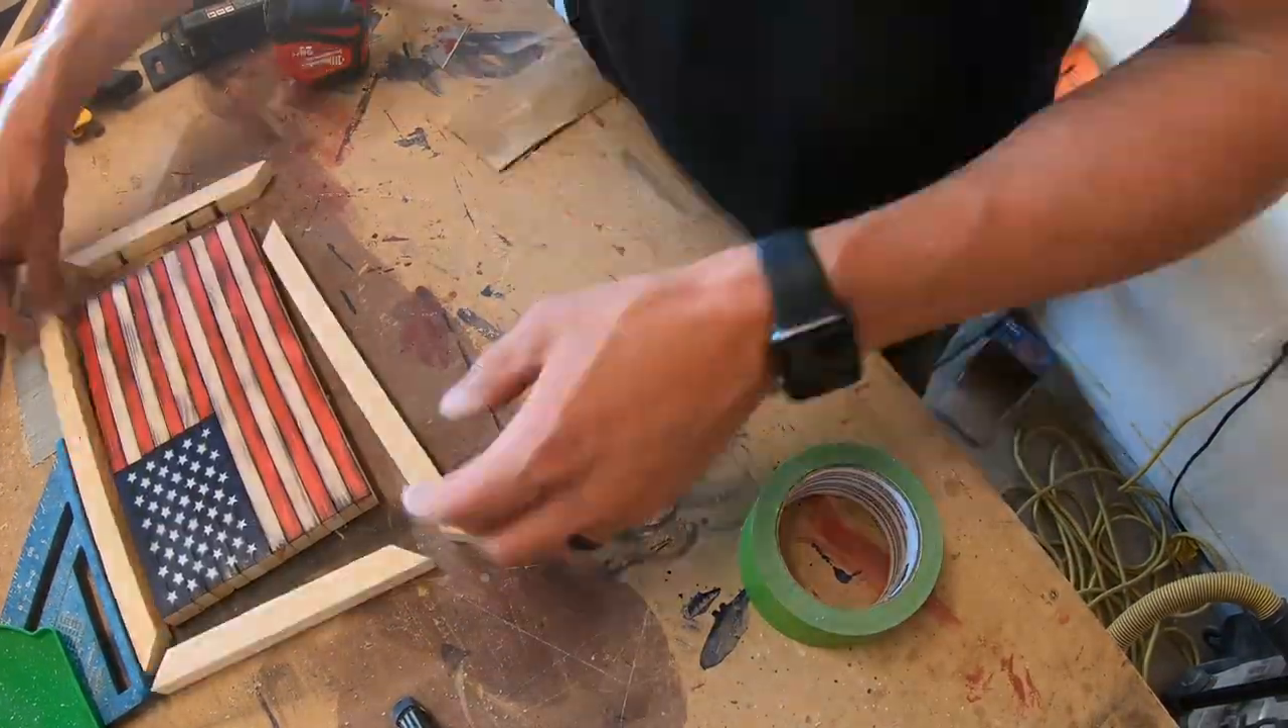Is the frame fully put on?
No.